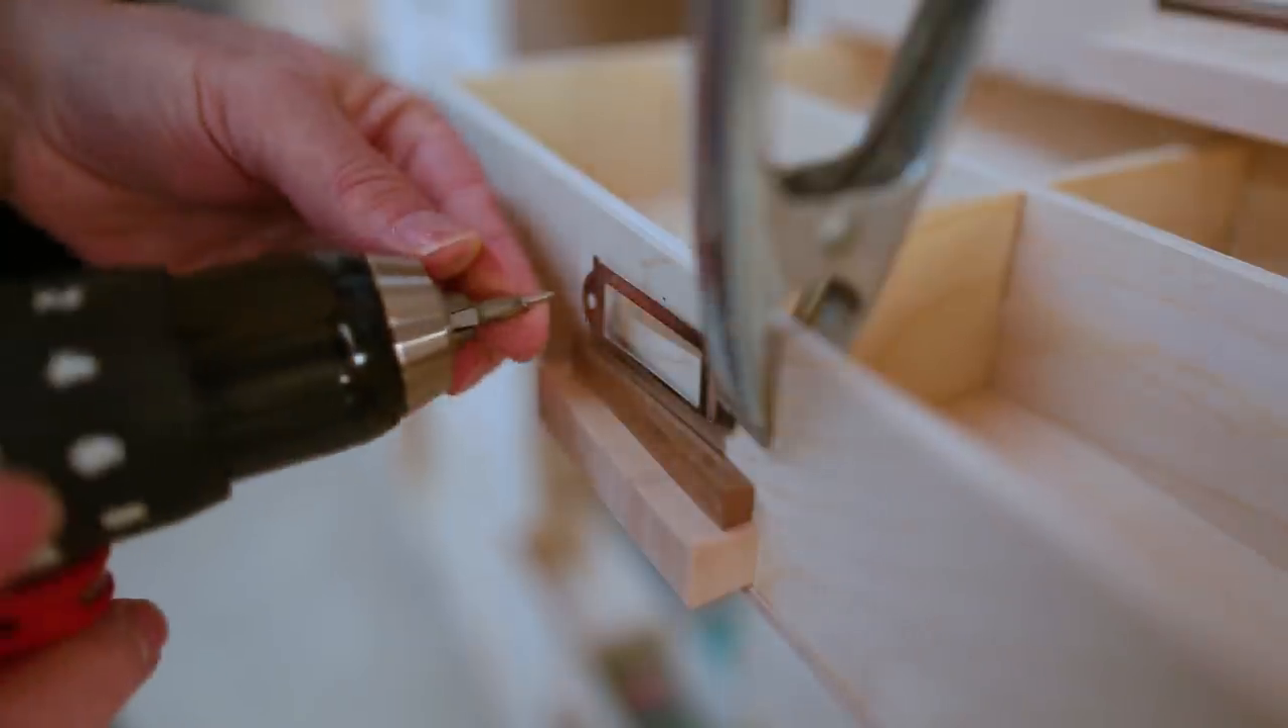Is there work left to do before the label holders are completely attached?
Yes.